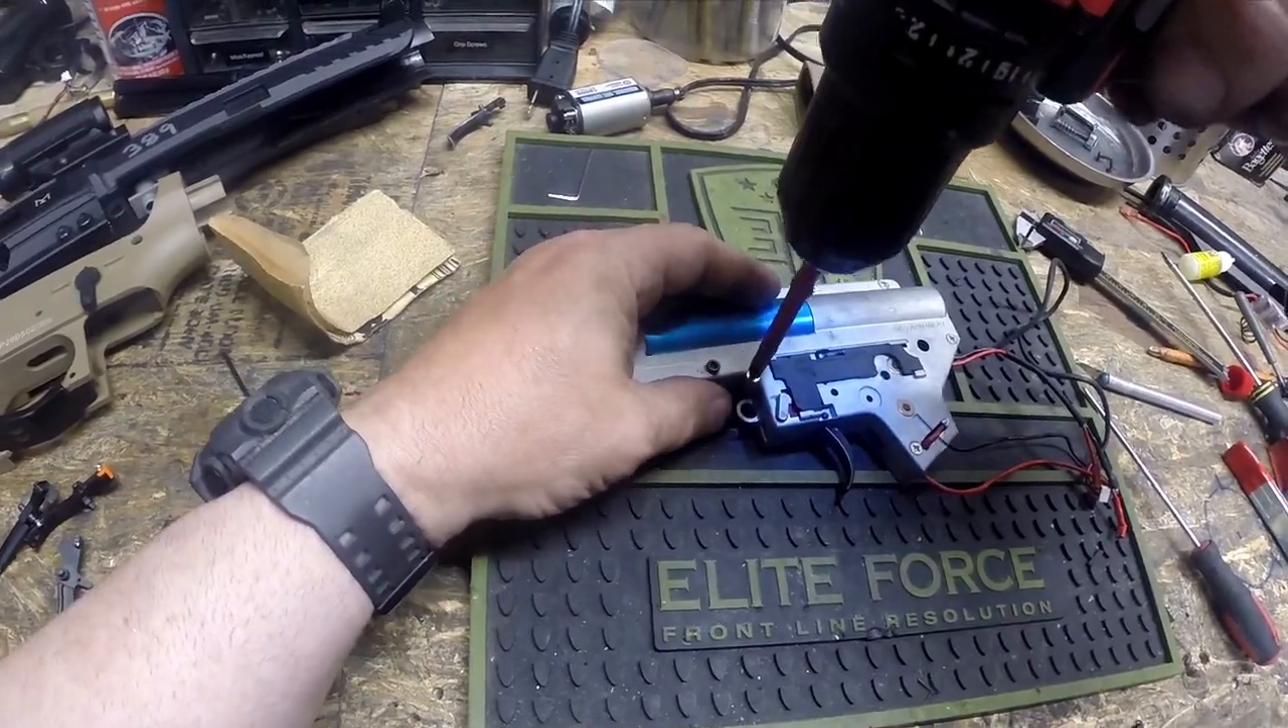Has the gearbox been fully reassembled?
No.